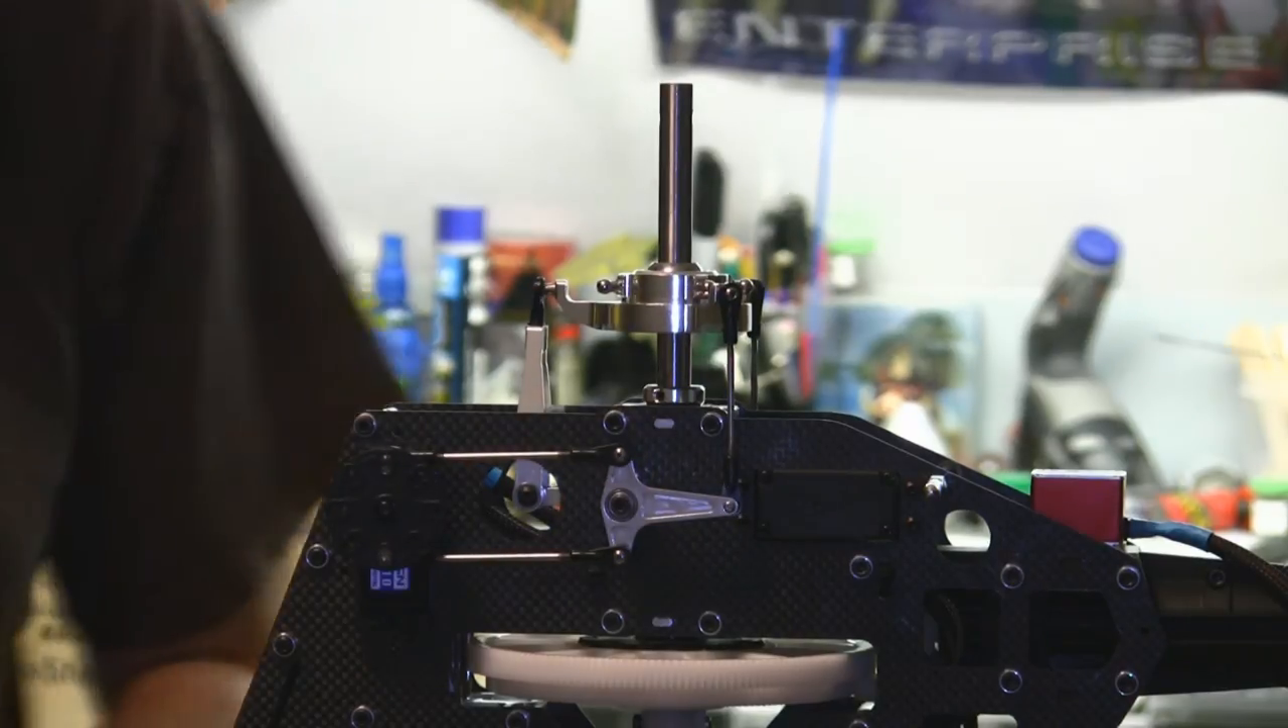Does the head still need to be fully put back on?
Yes.